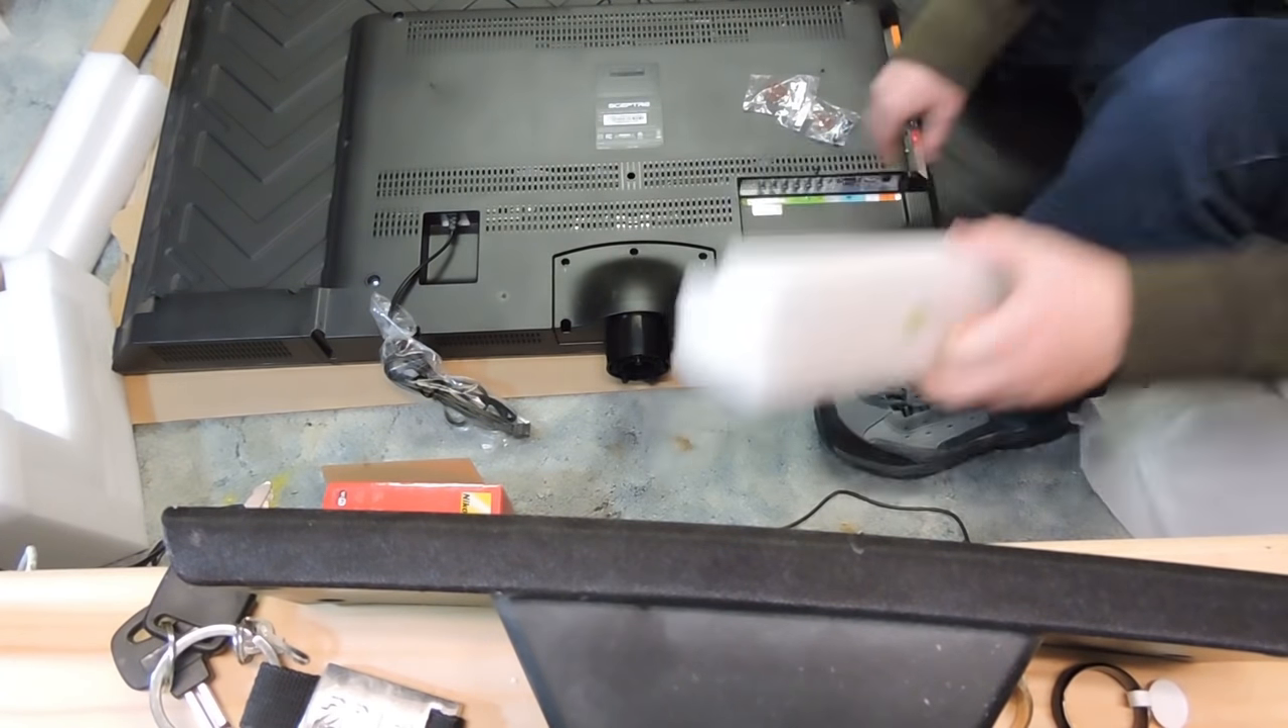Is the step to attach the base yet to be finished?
Yes.